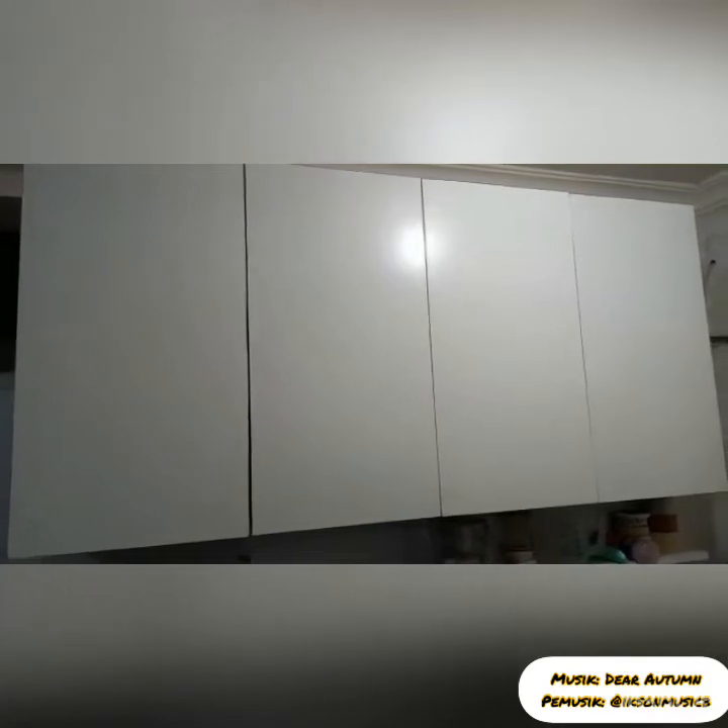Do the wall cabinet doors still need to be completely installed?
No.